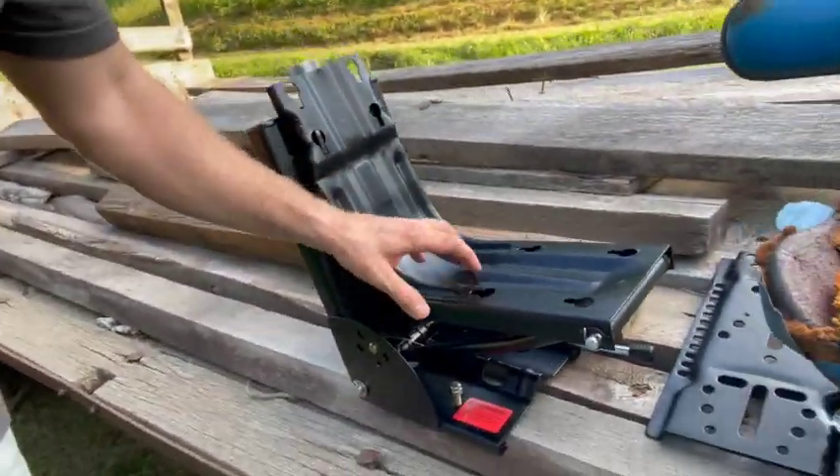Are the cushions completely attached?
No.